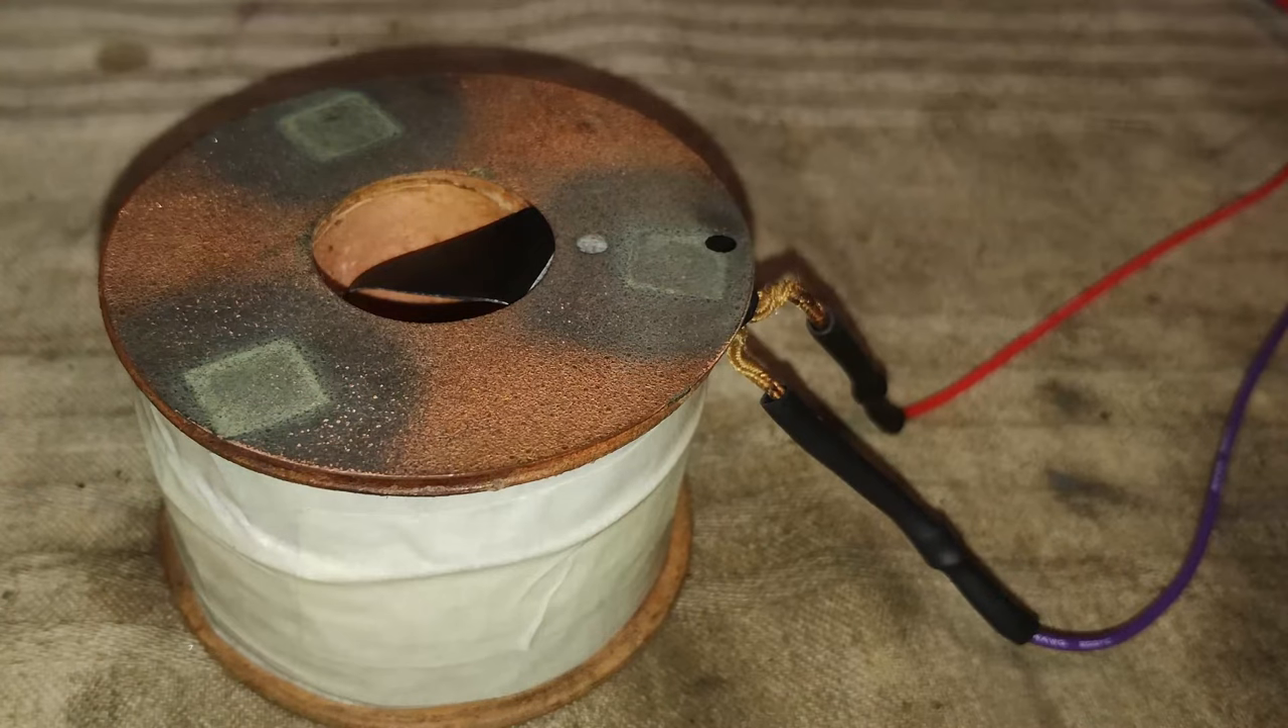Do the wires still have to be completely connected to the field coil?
No.